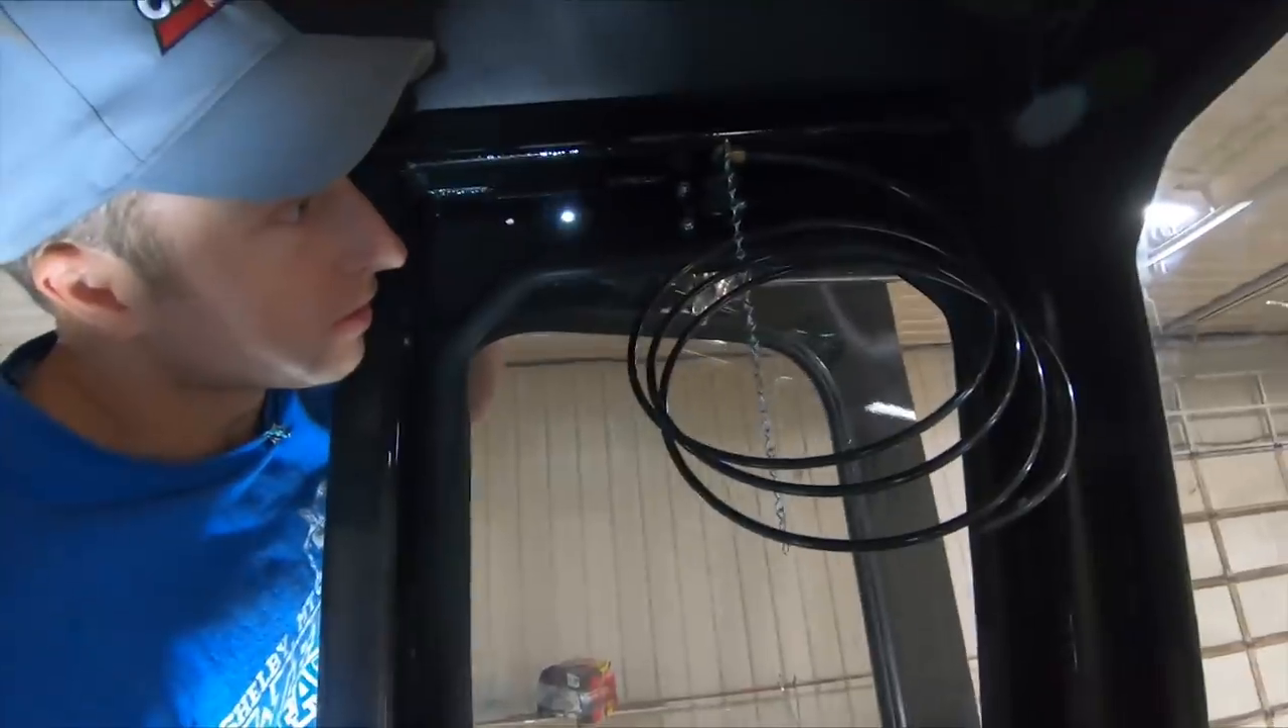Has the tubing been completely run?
No.